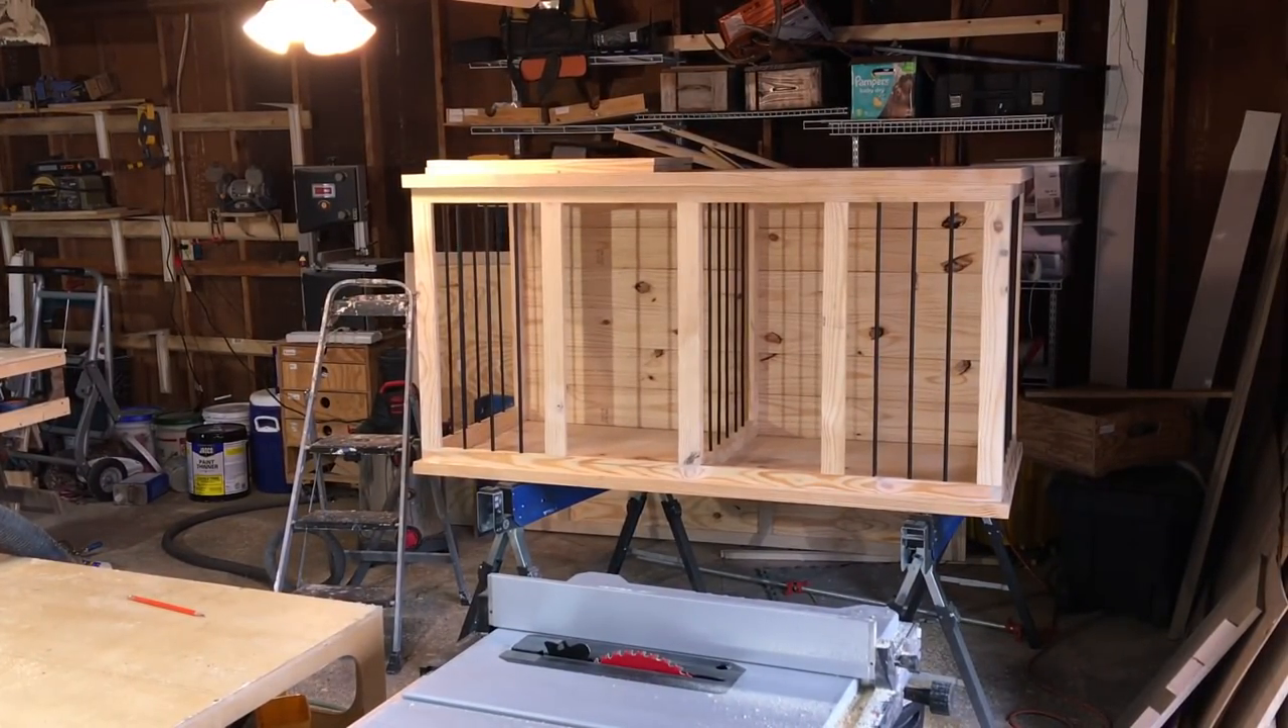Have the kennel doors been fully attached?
No.